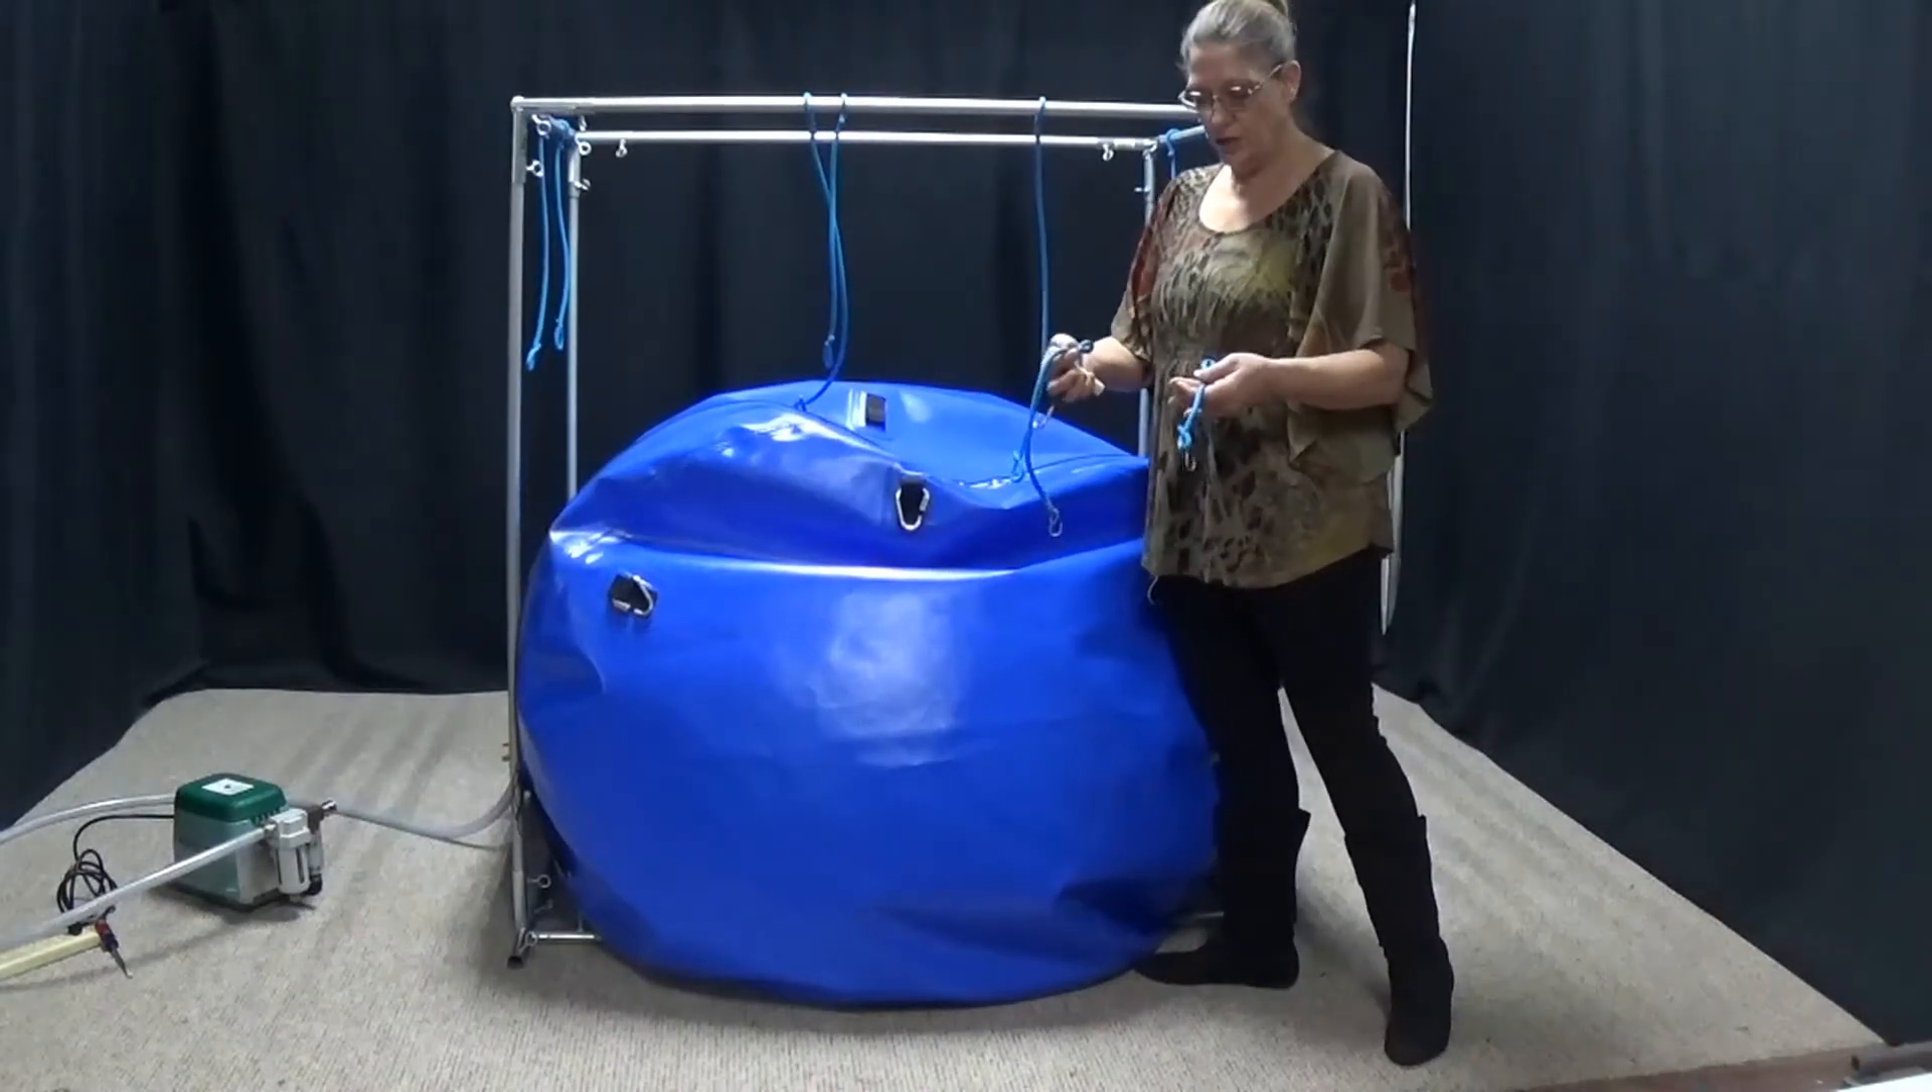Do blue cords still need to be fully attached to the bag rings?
Yes.